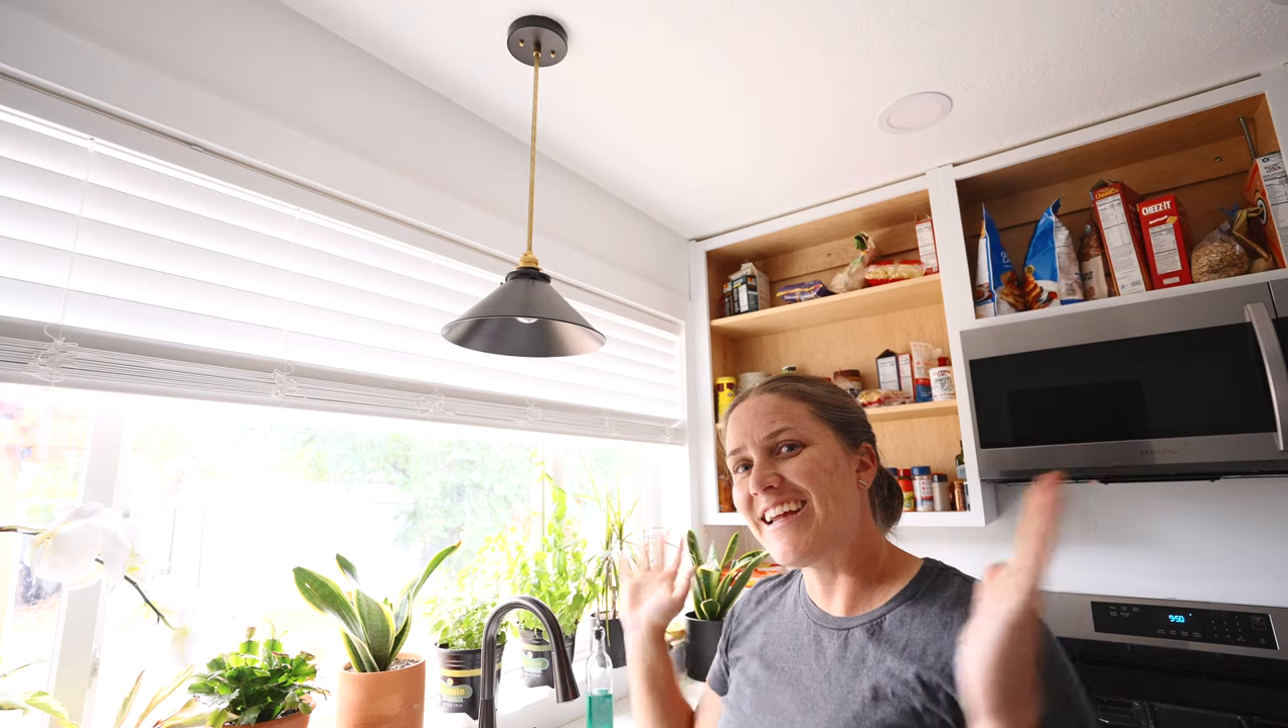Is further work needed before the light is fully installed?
No.